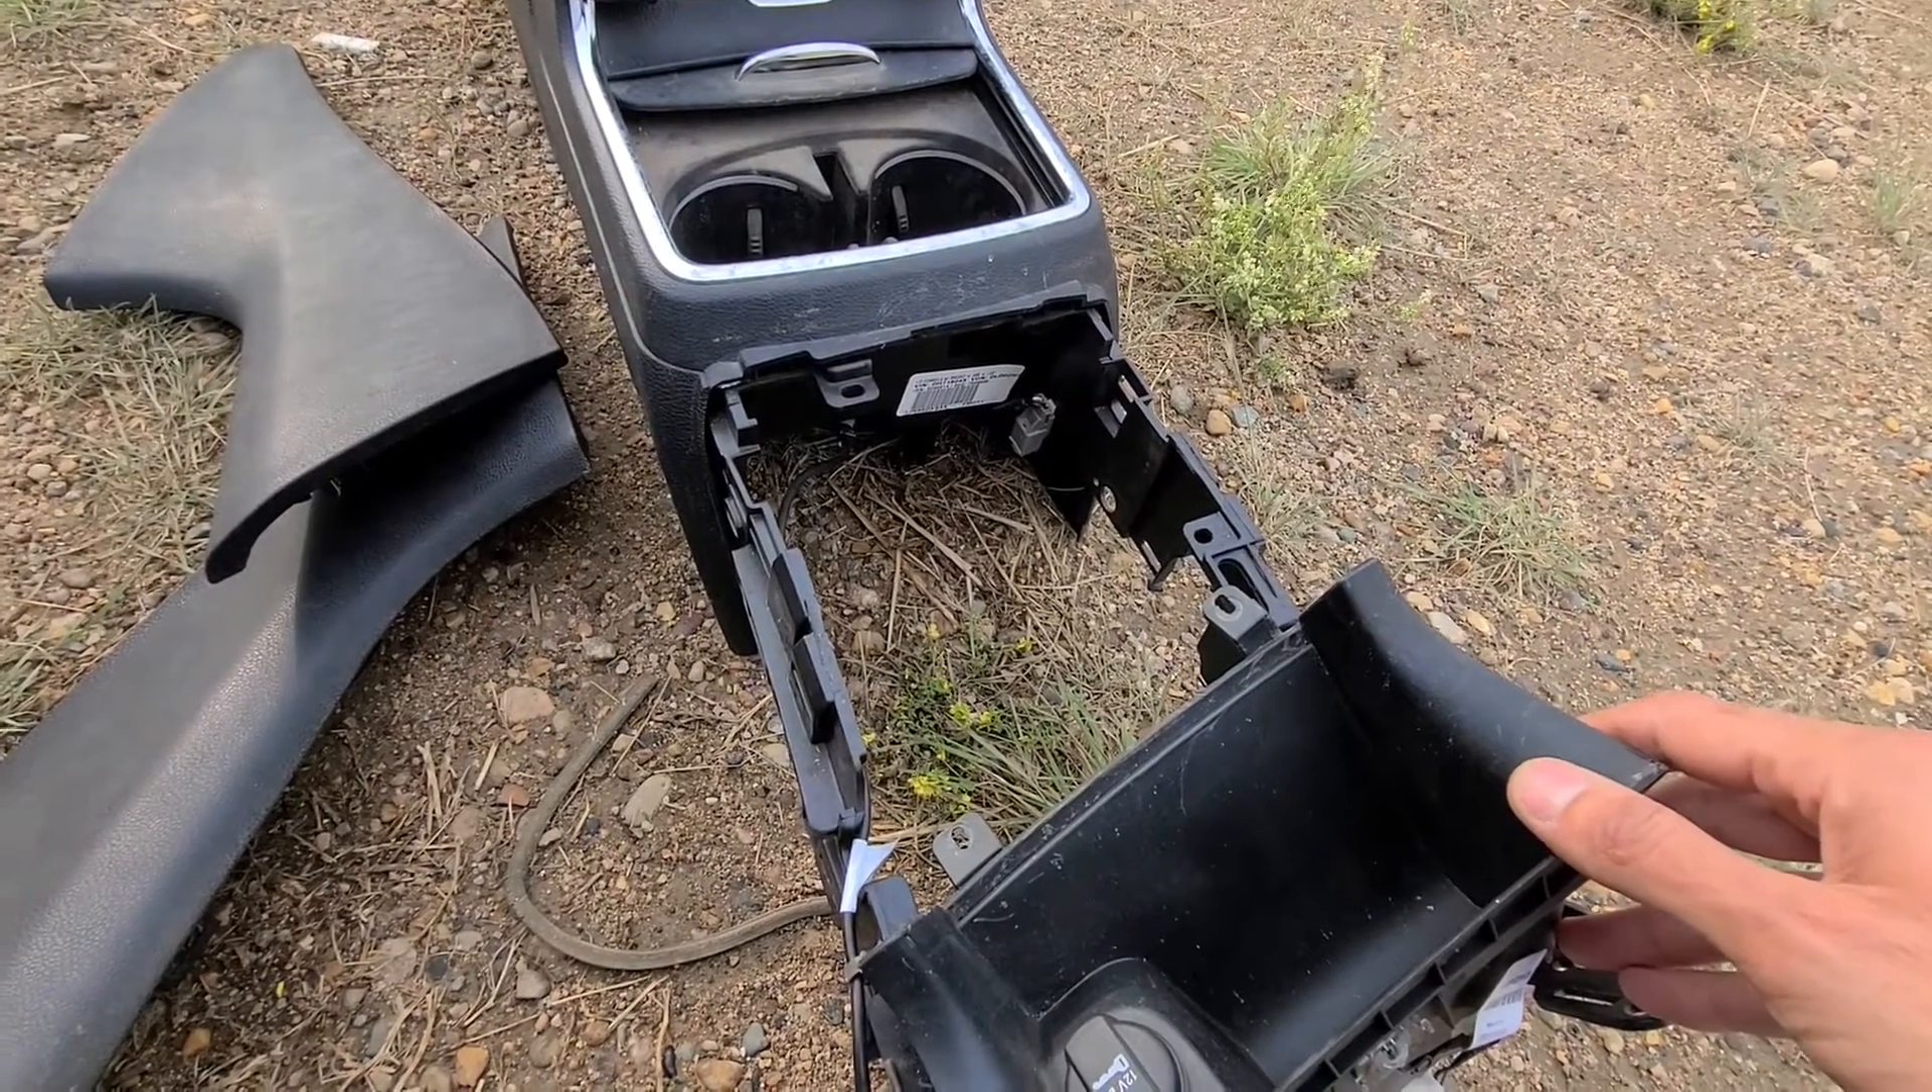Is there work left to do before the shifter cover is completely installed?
Yes.